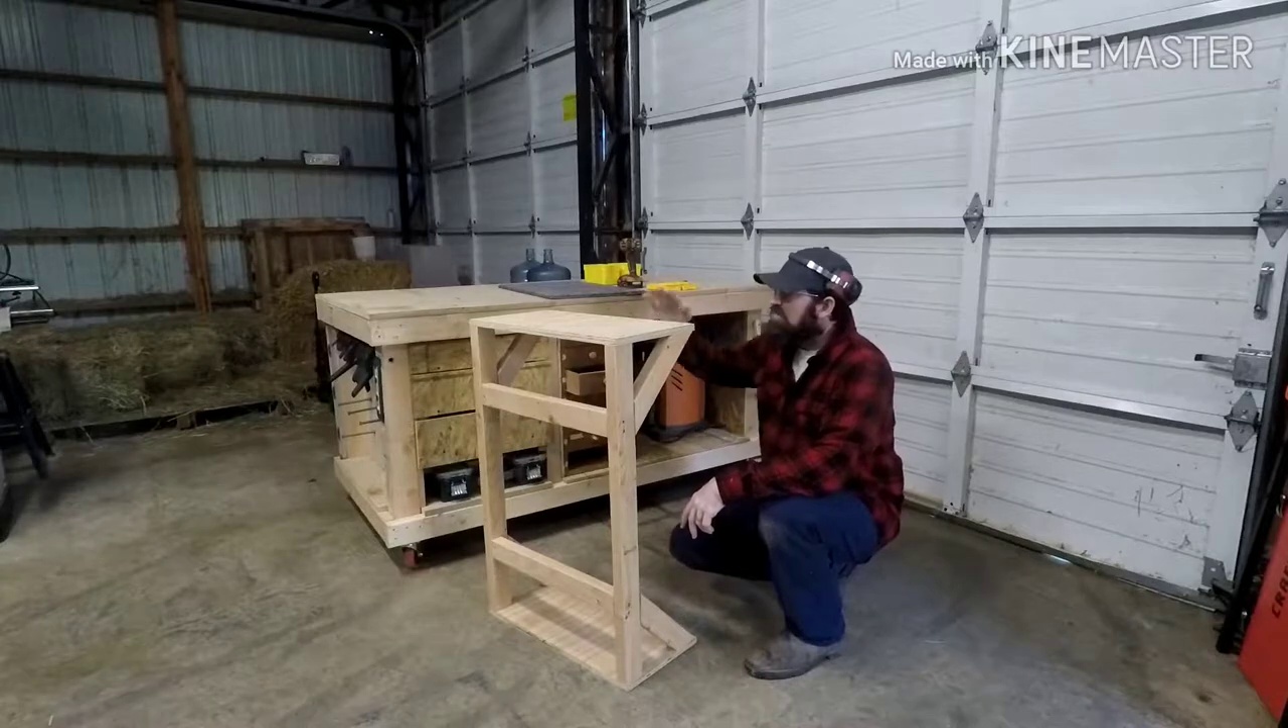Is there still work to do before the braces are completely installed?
No.